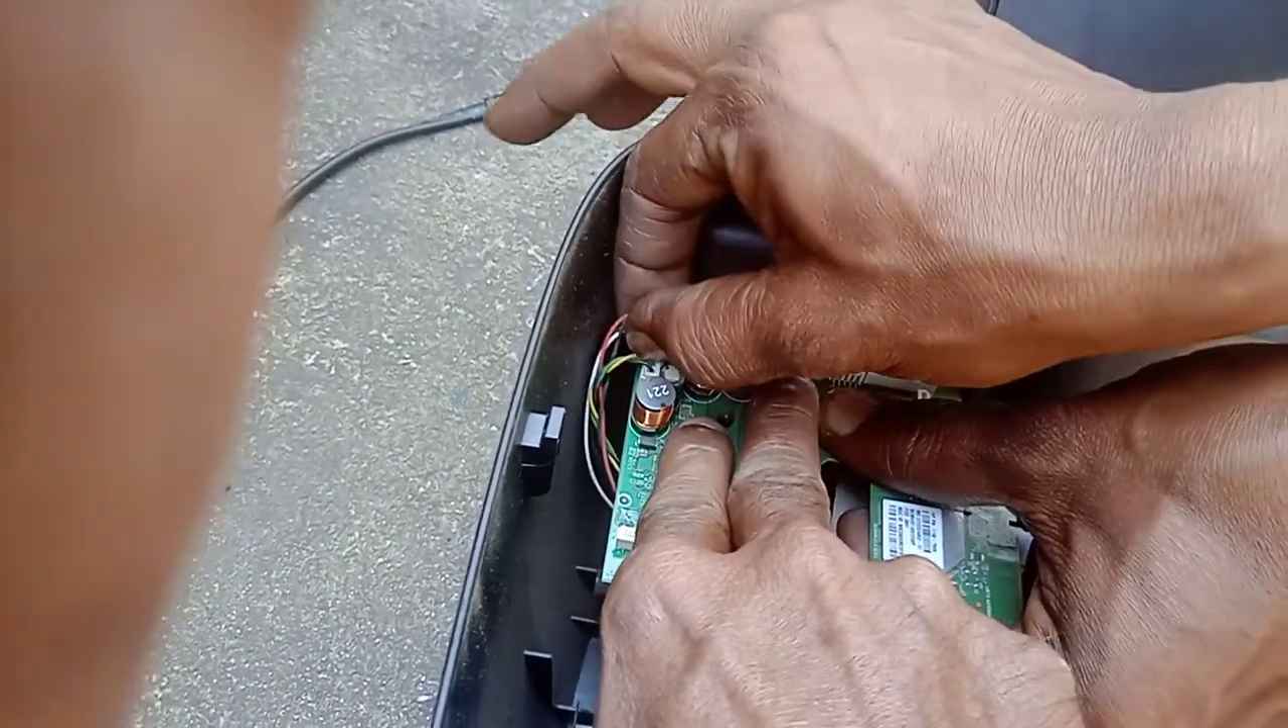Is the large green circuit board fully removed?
No.